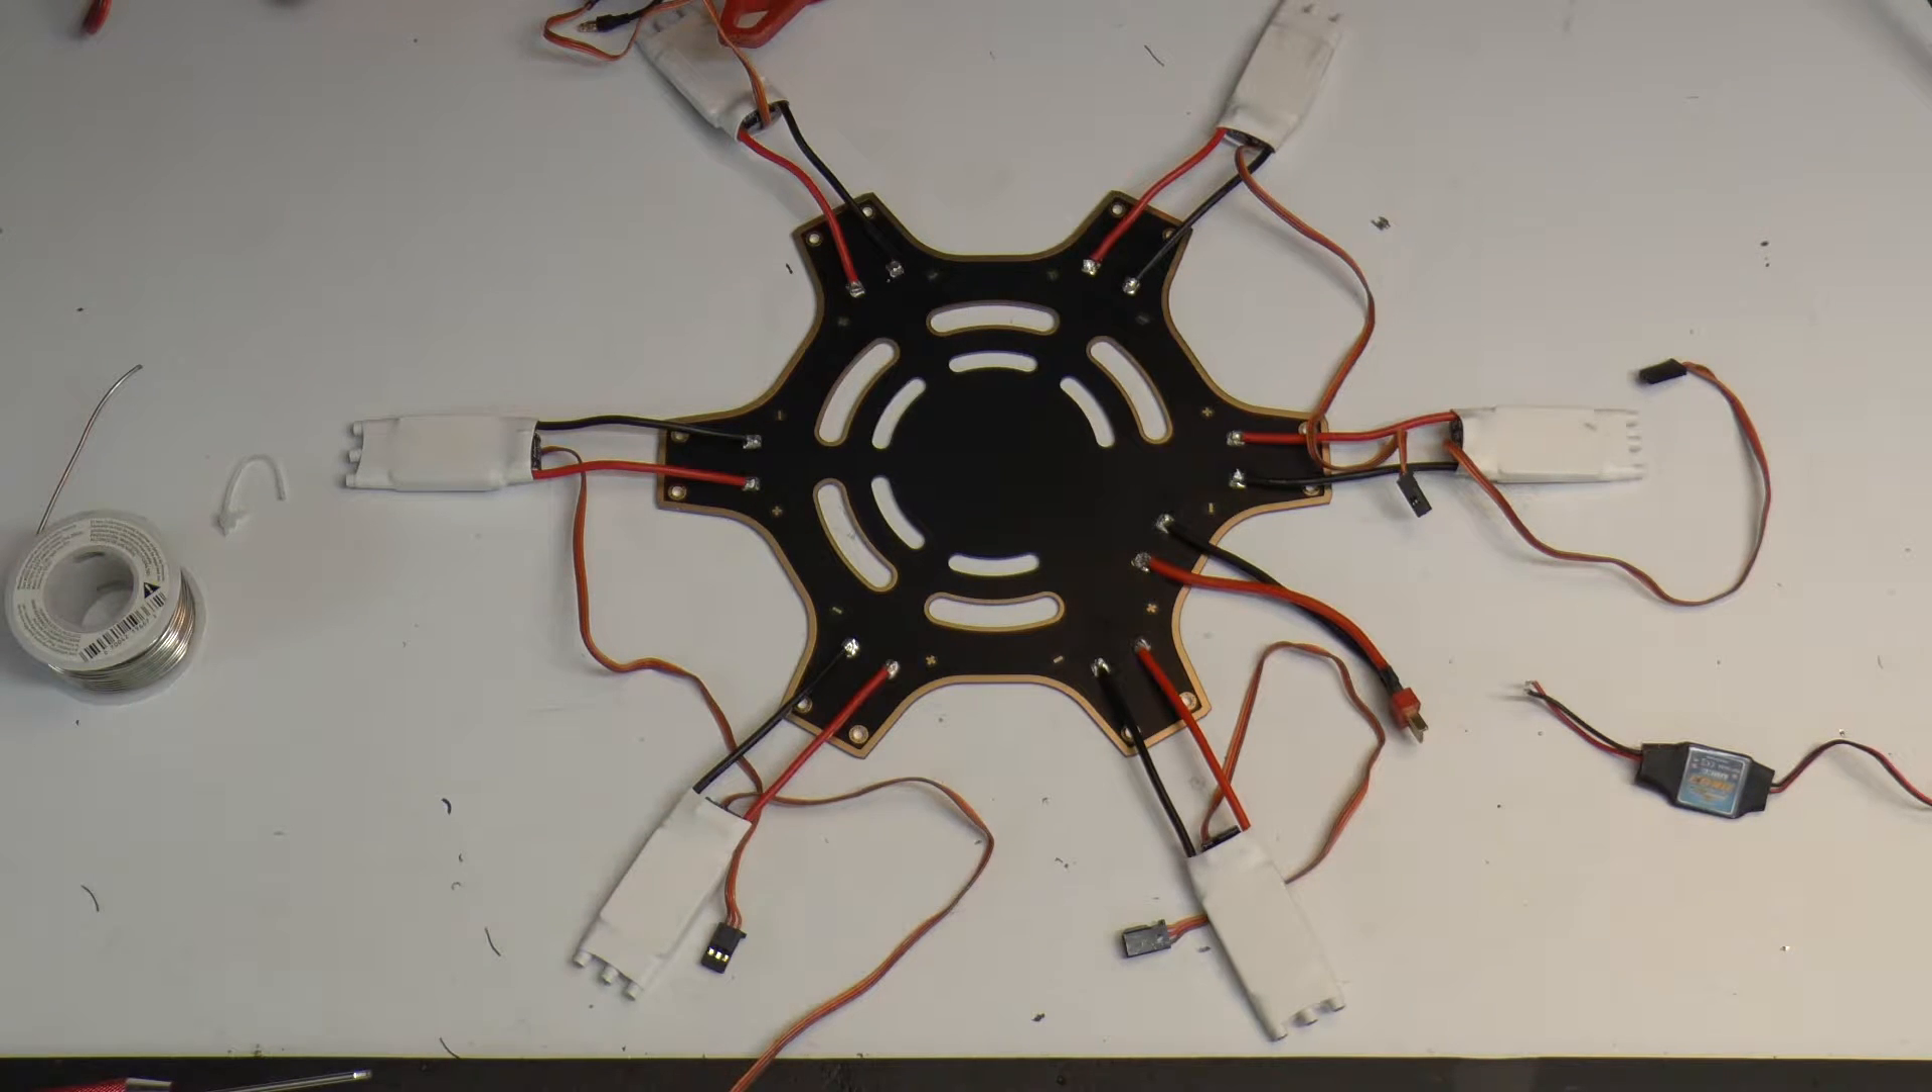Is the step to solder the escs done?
Yes.